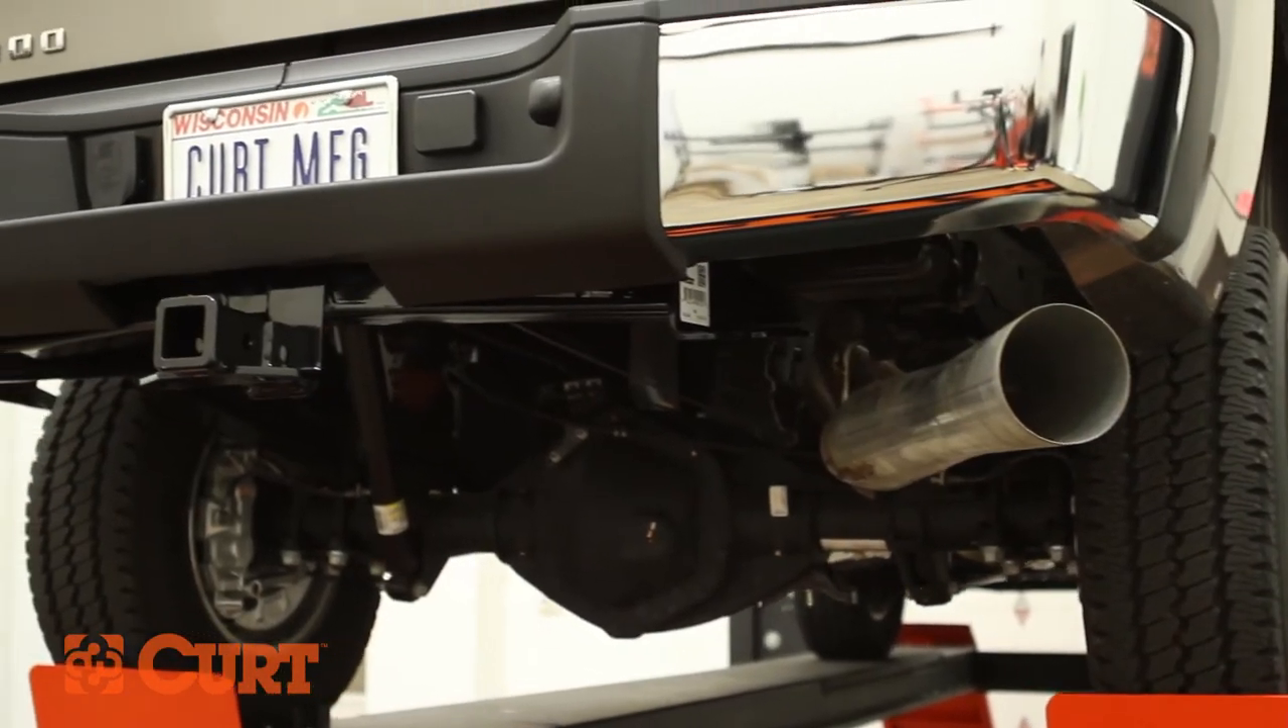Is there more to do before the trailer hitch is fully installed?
No.